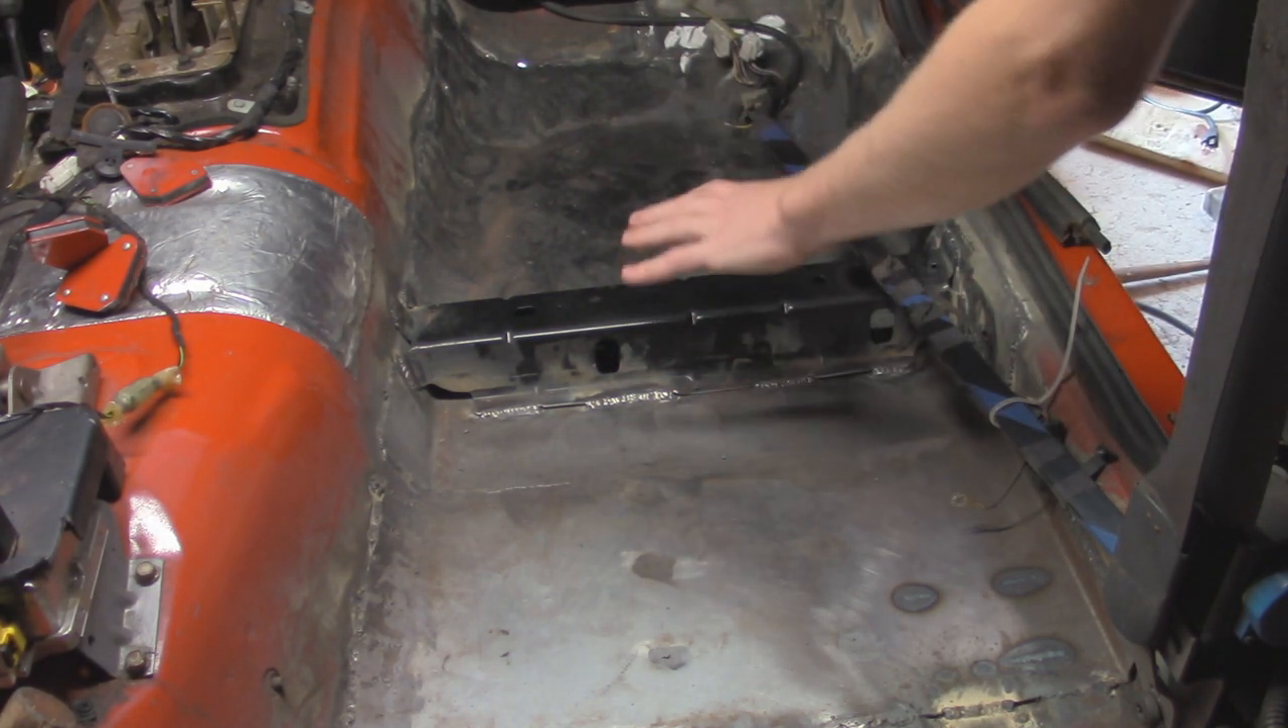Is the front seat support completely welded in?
Yes.